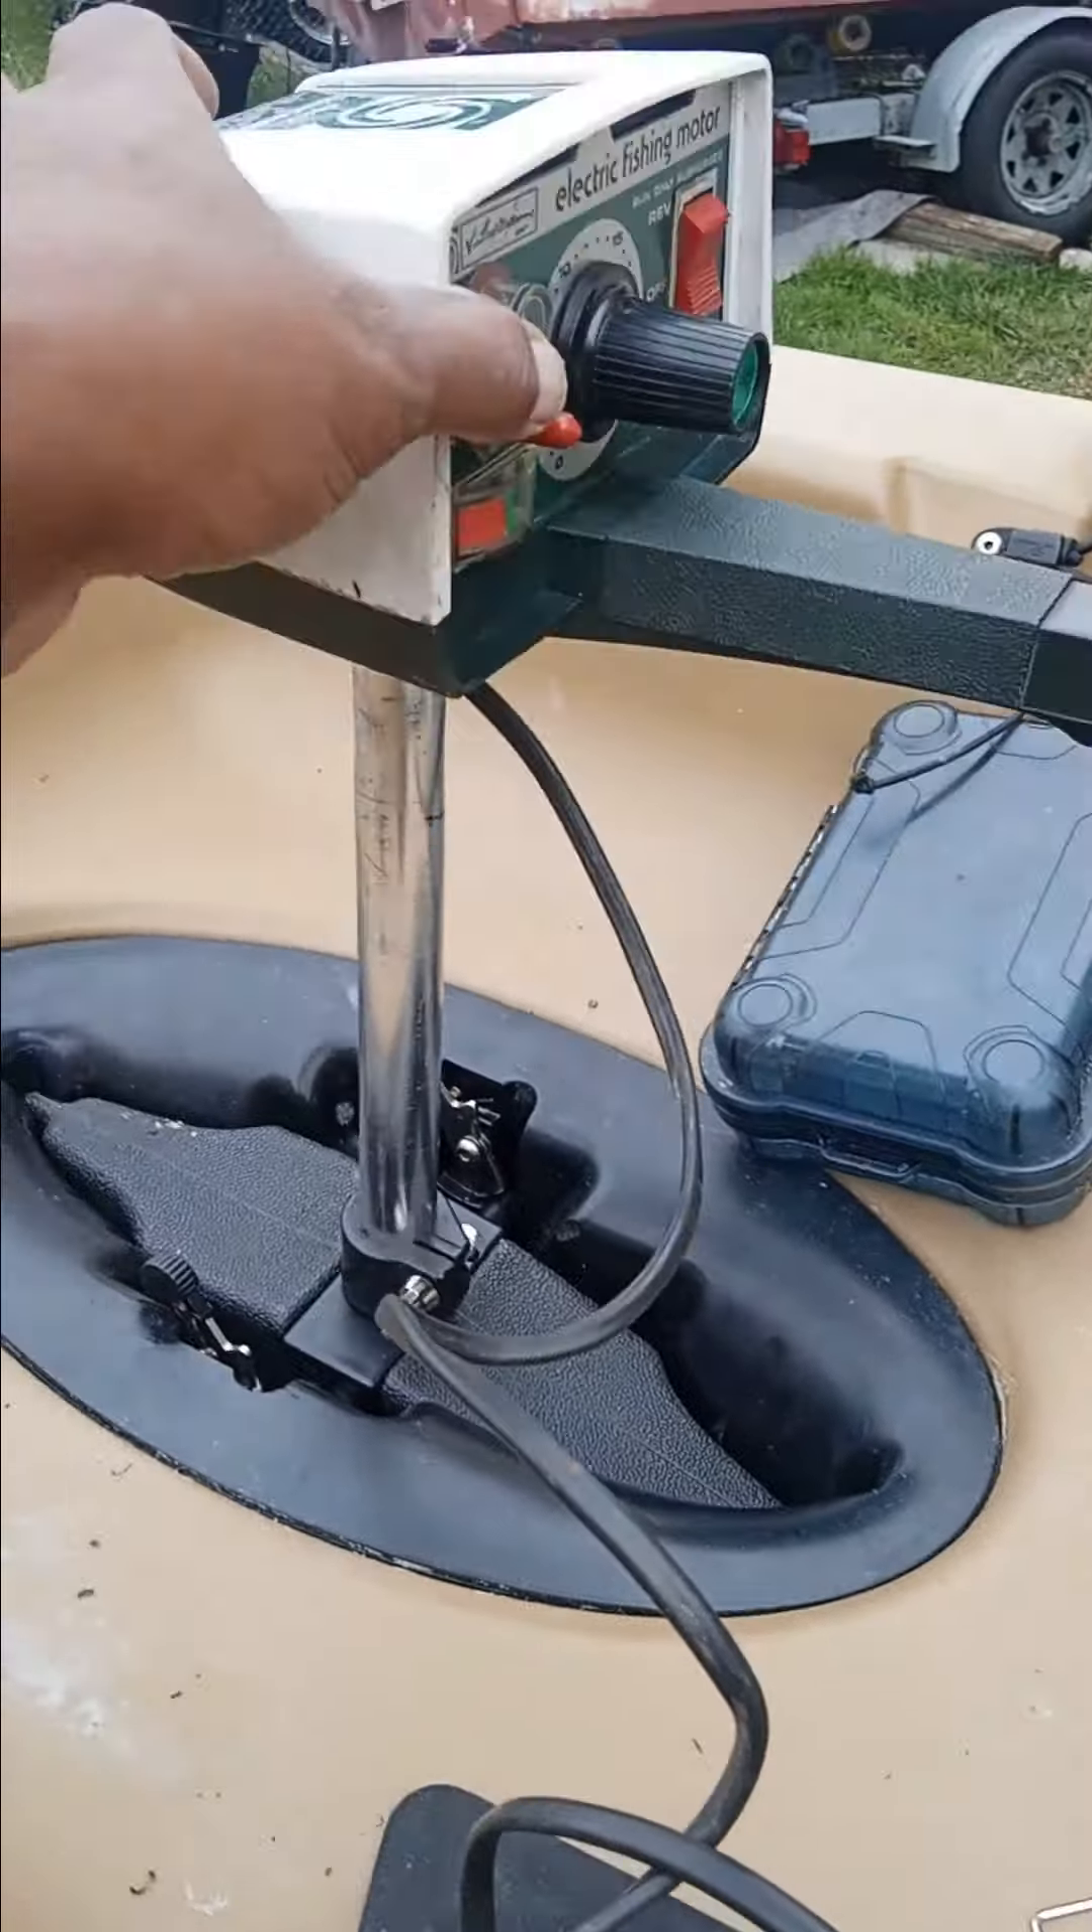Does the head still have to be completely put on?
No.